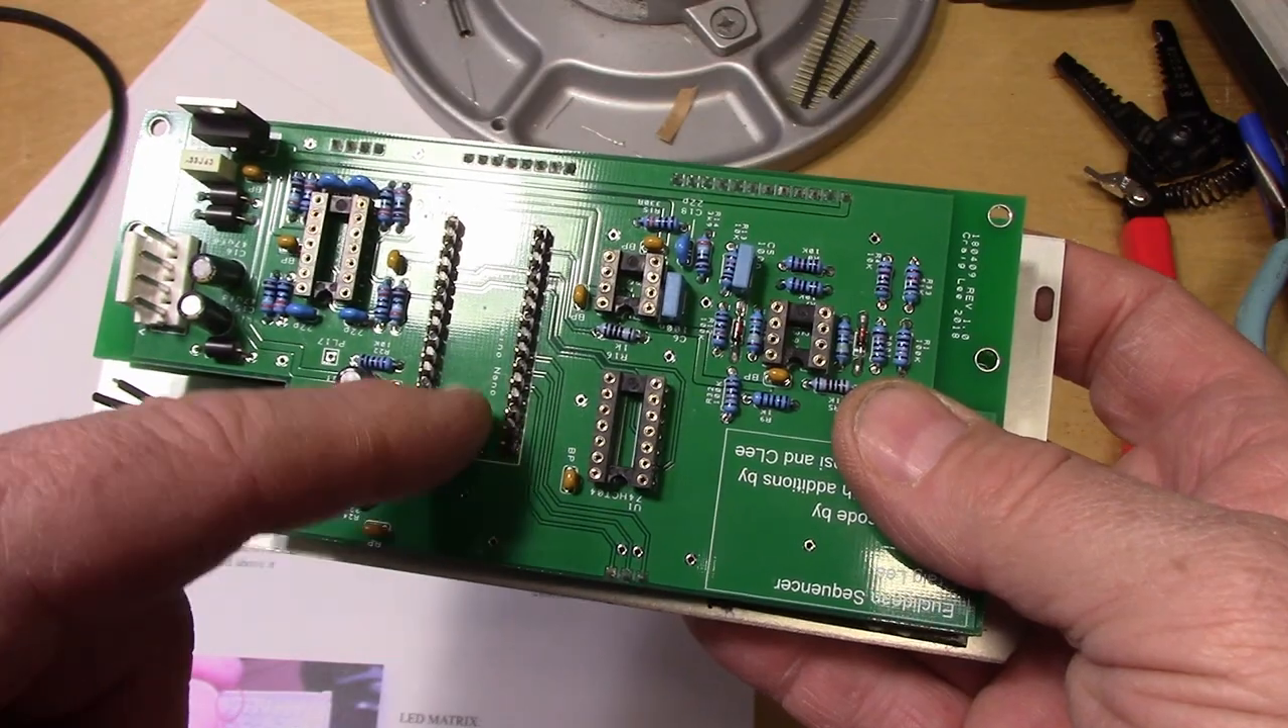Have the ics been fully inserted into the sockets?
No.